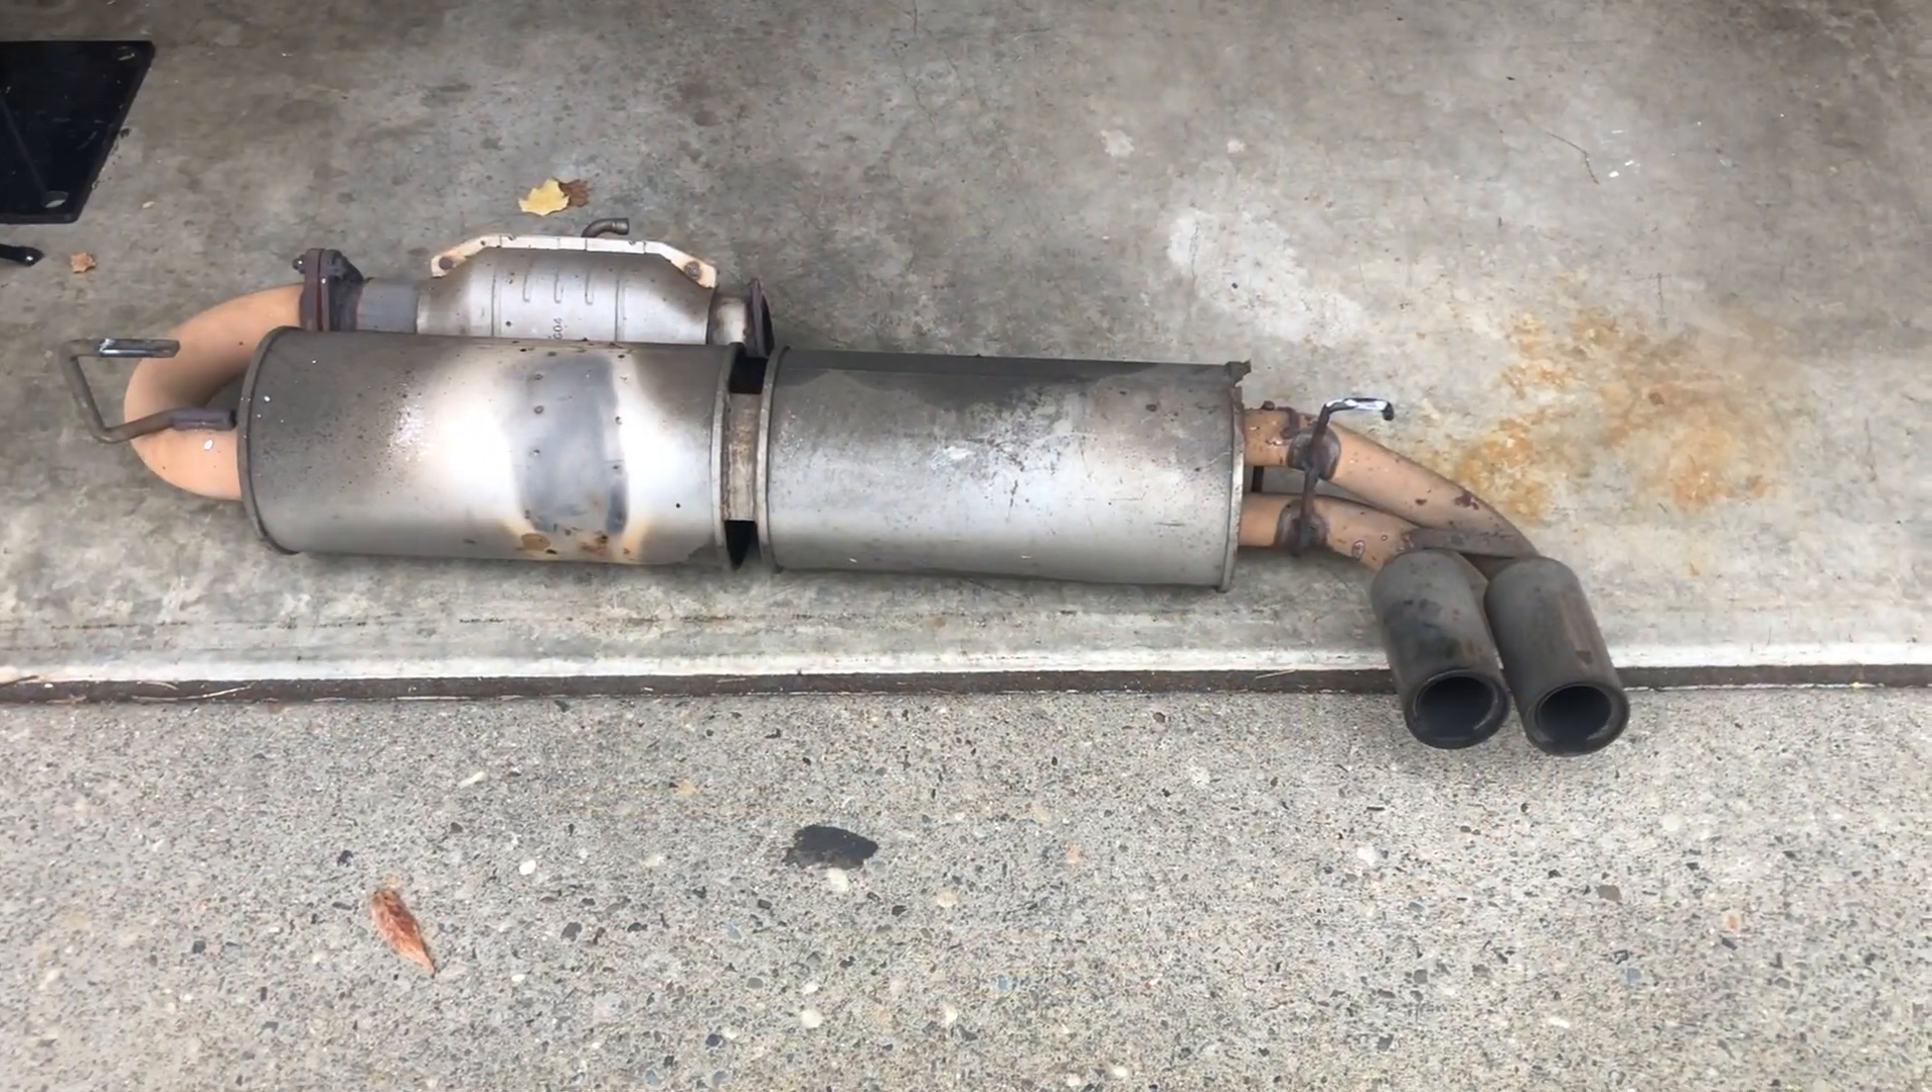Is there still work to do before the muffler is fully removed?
No.